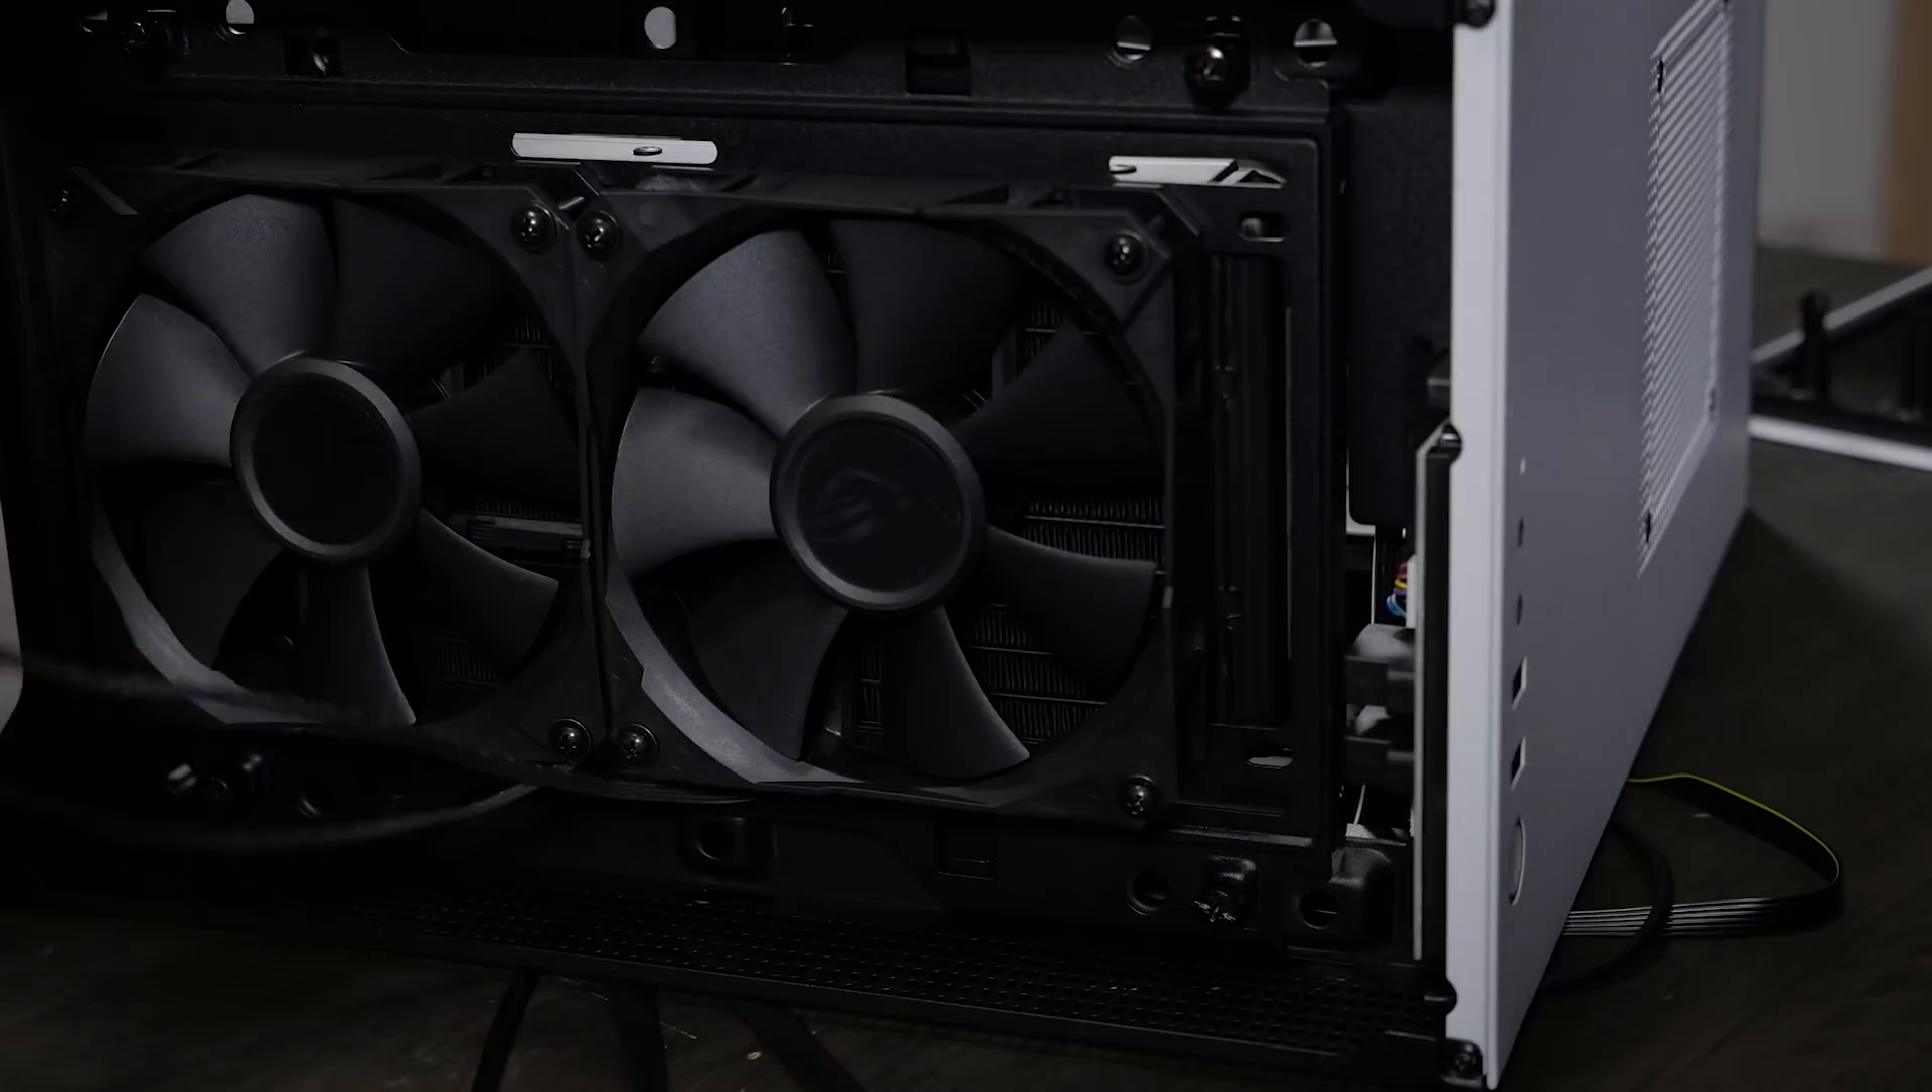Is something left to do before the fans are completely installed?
No.